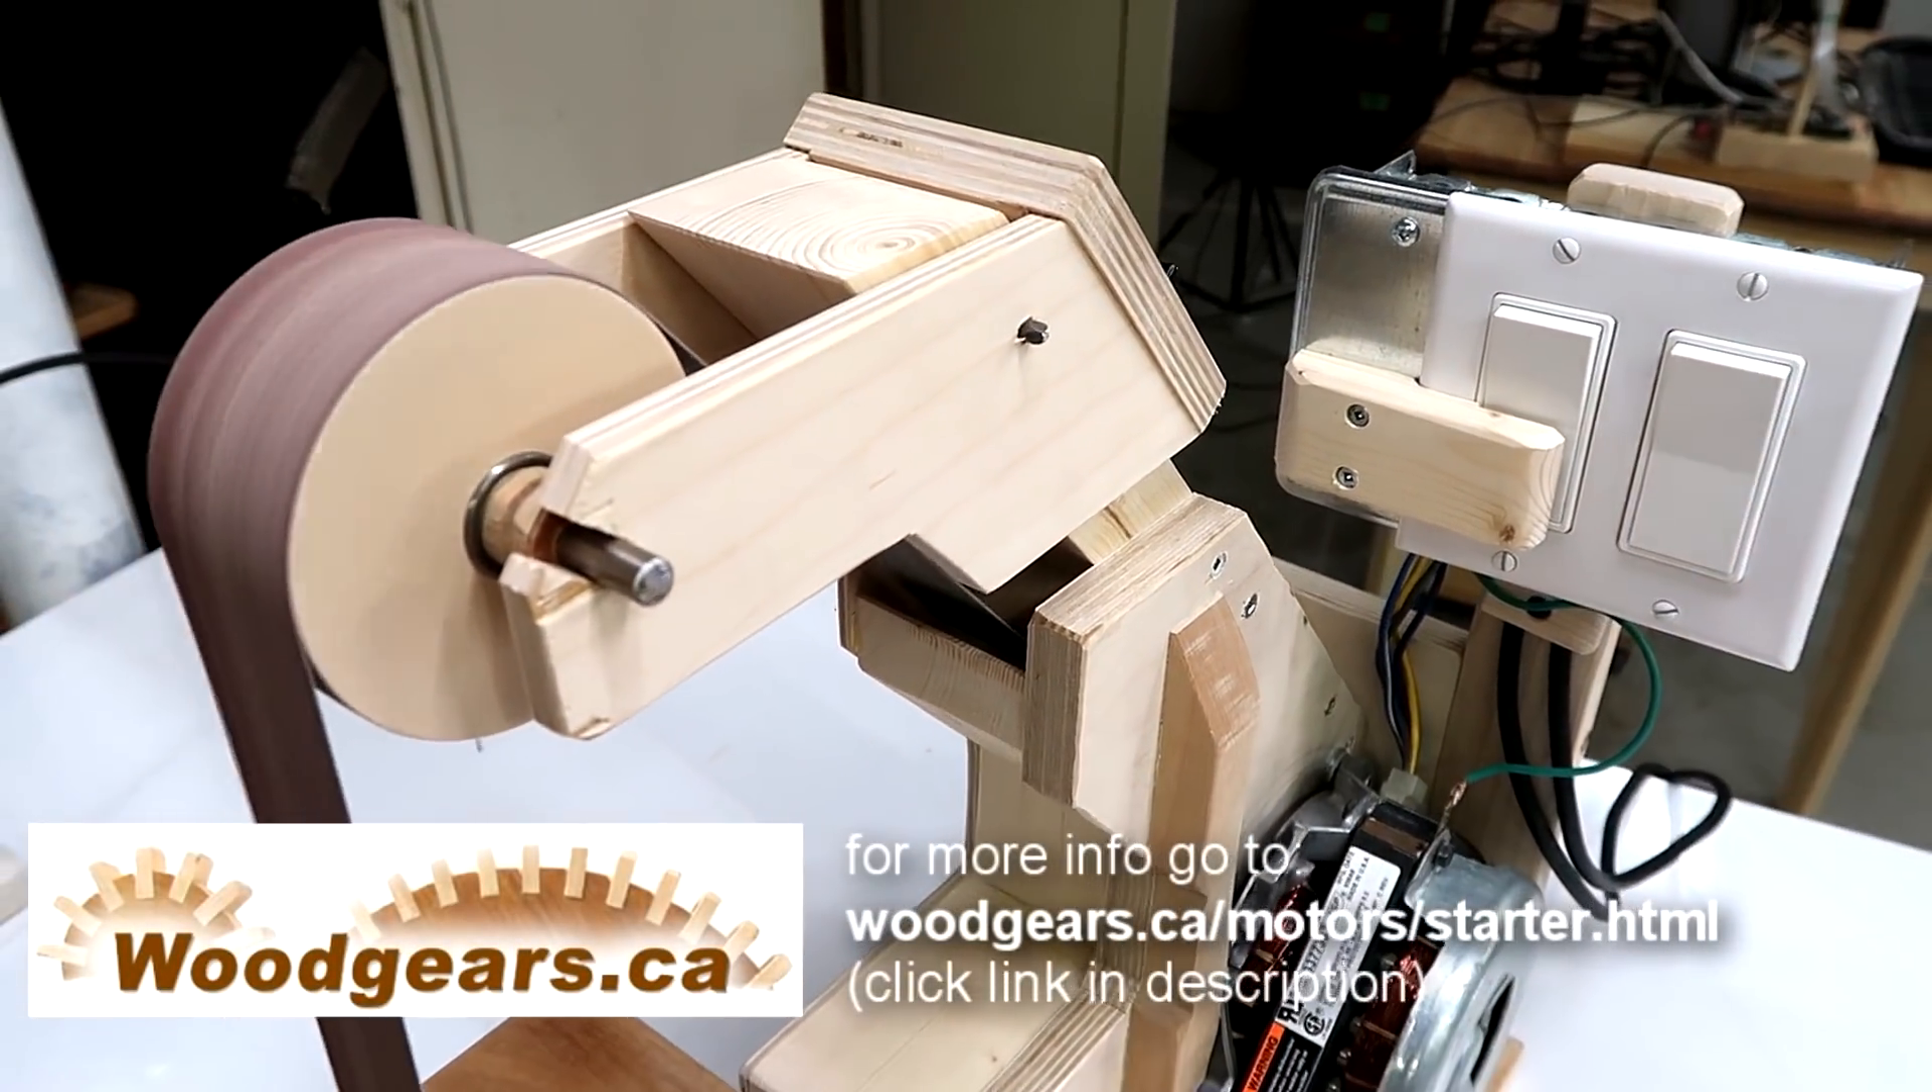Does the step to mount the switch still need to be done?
No.